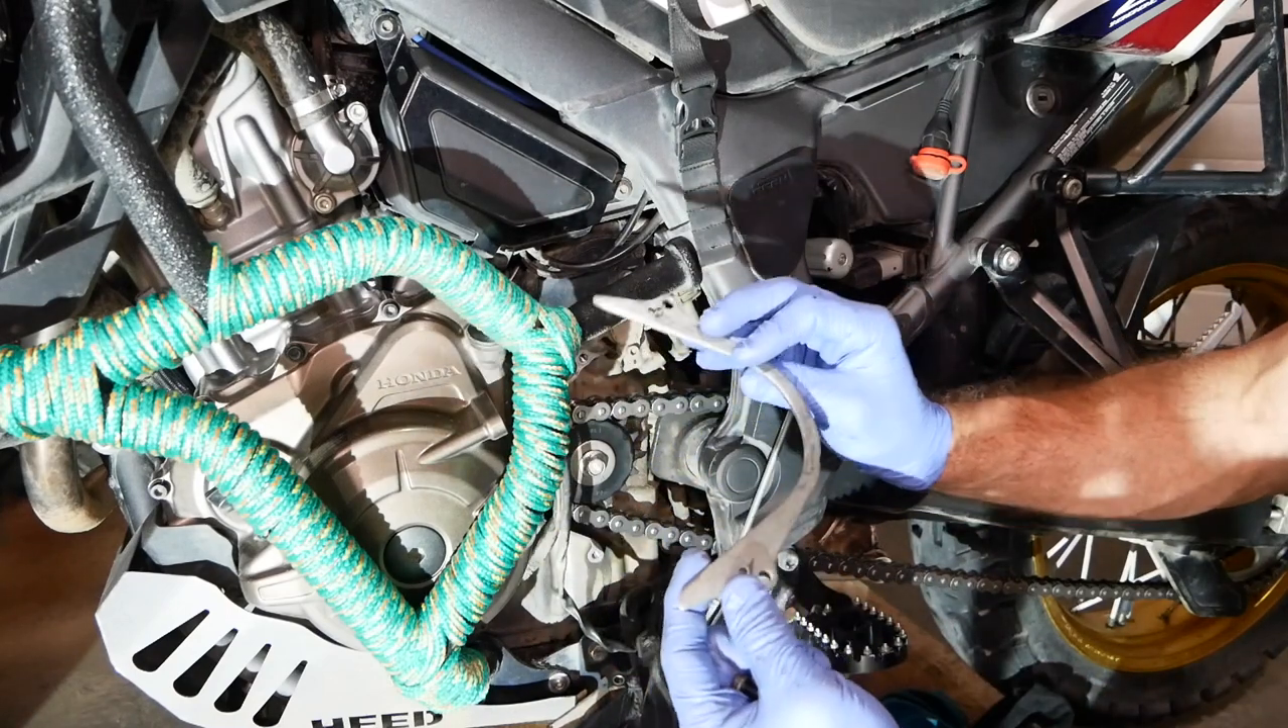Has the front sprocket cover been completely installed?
No.